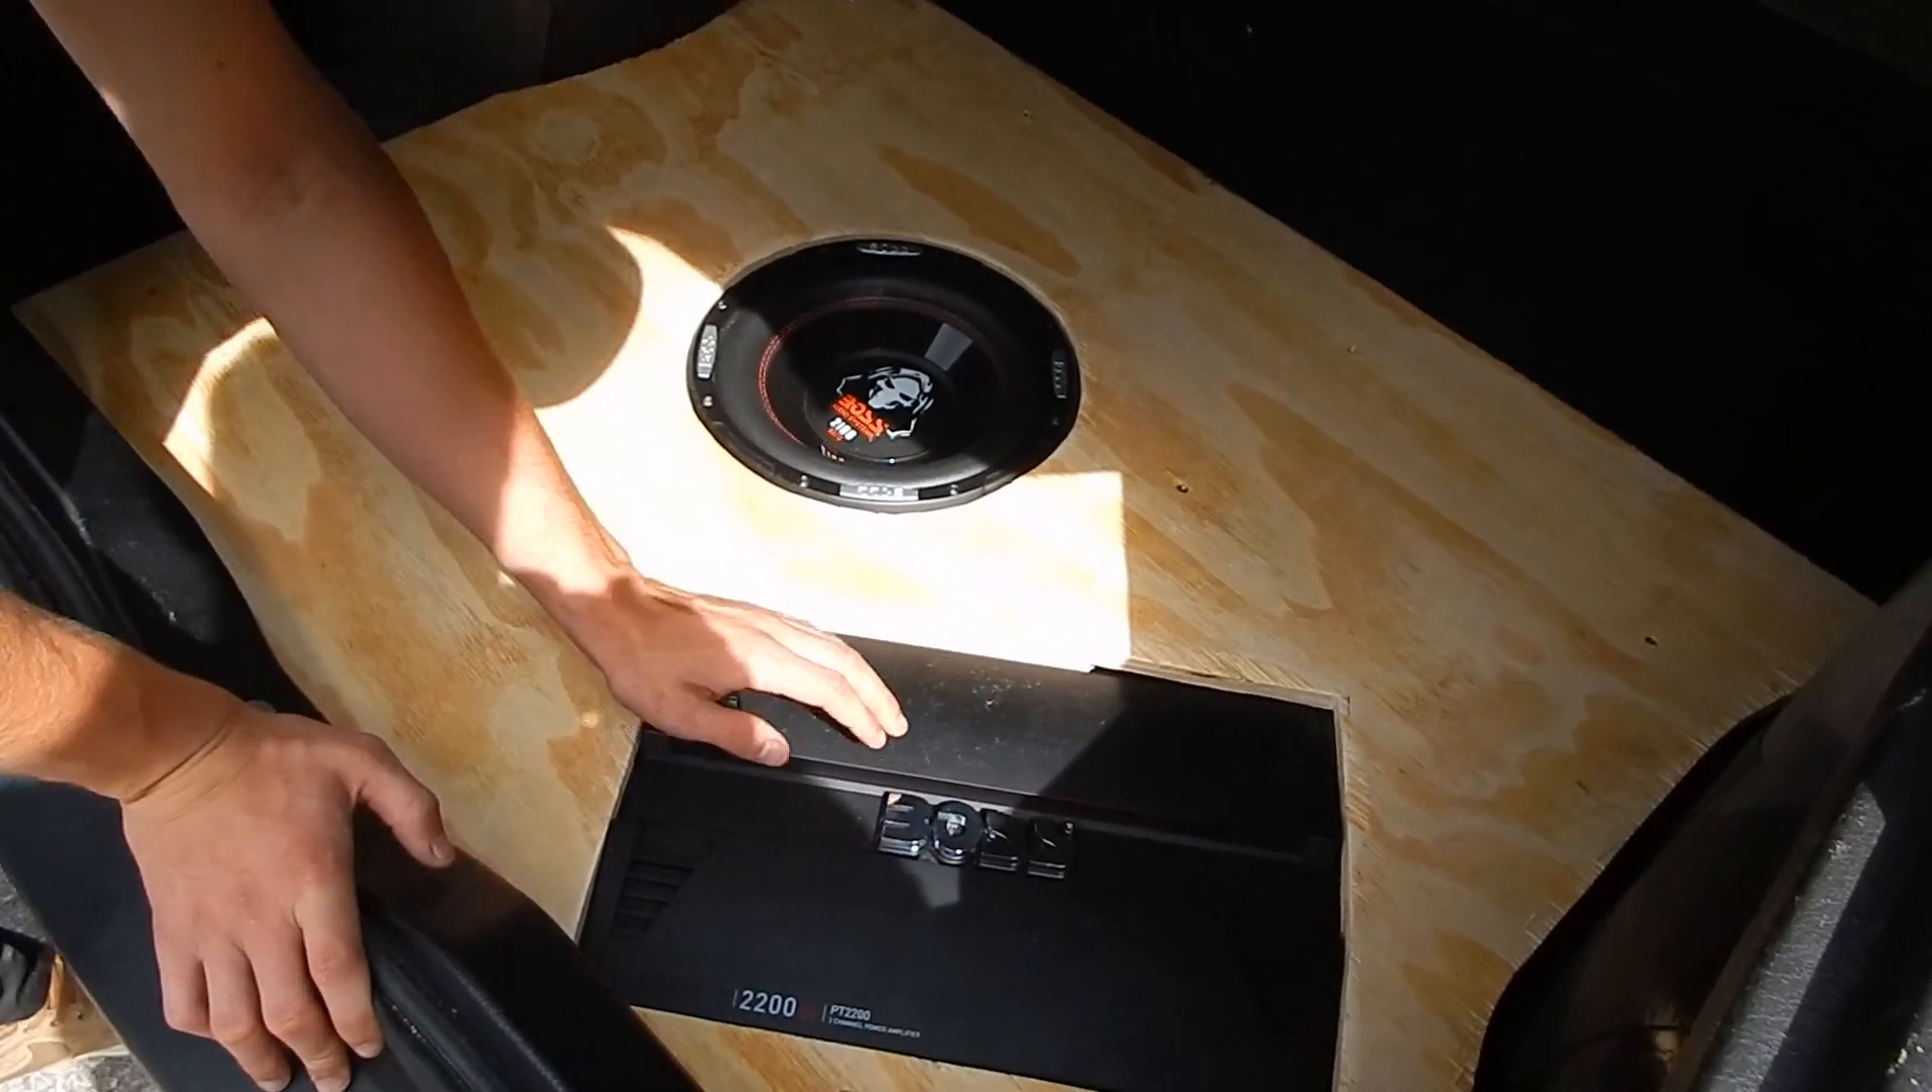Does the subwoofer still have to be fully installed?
No.